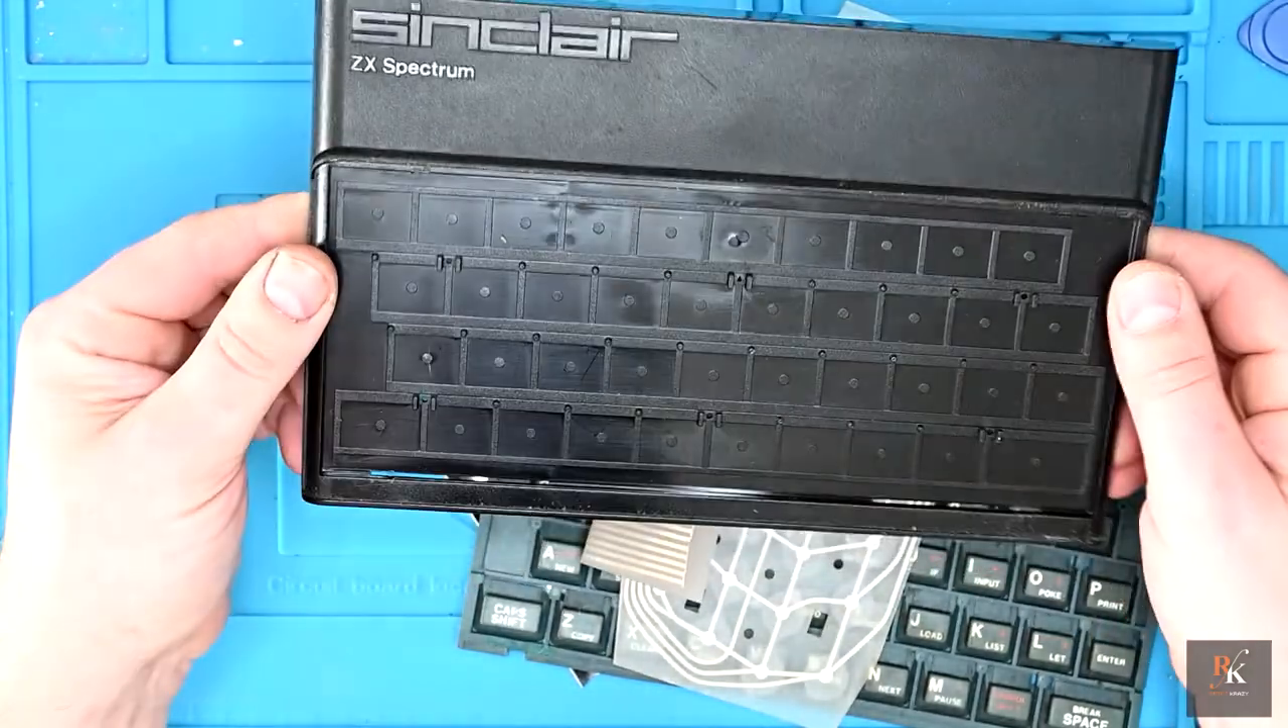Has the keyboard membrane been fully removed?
Yes.